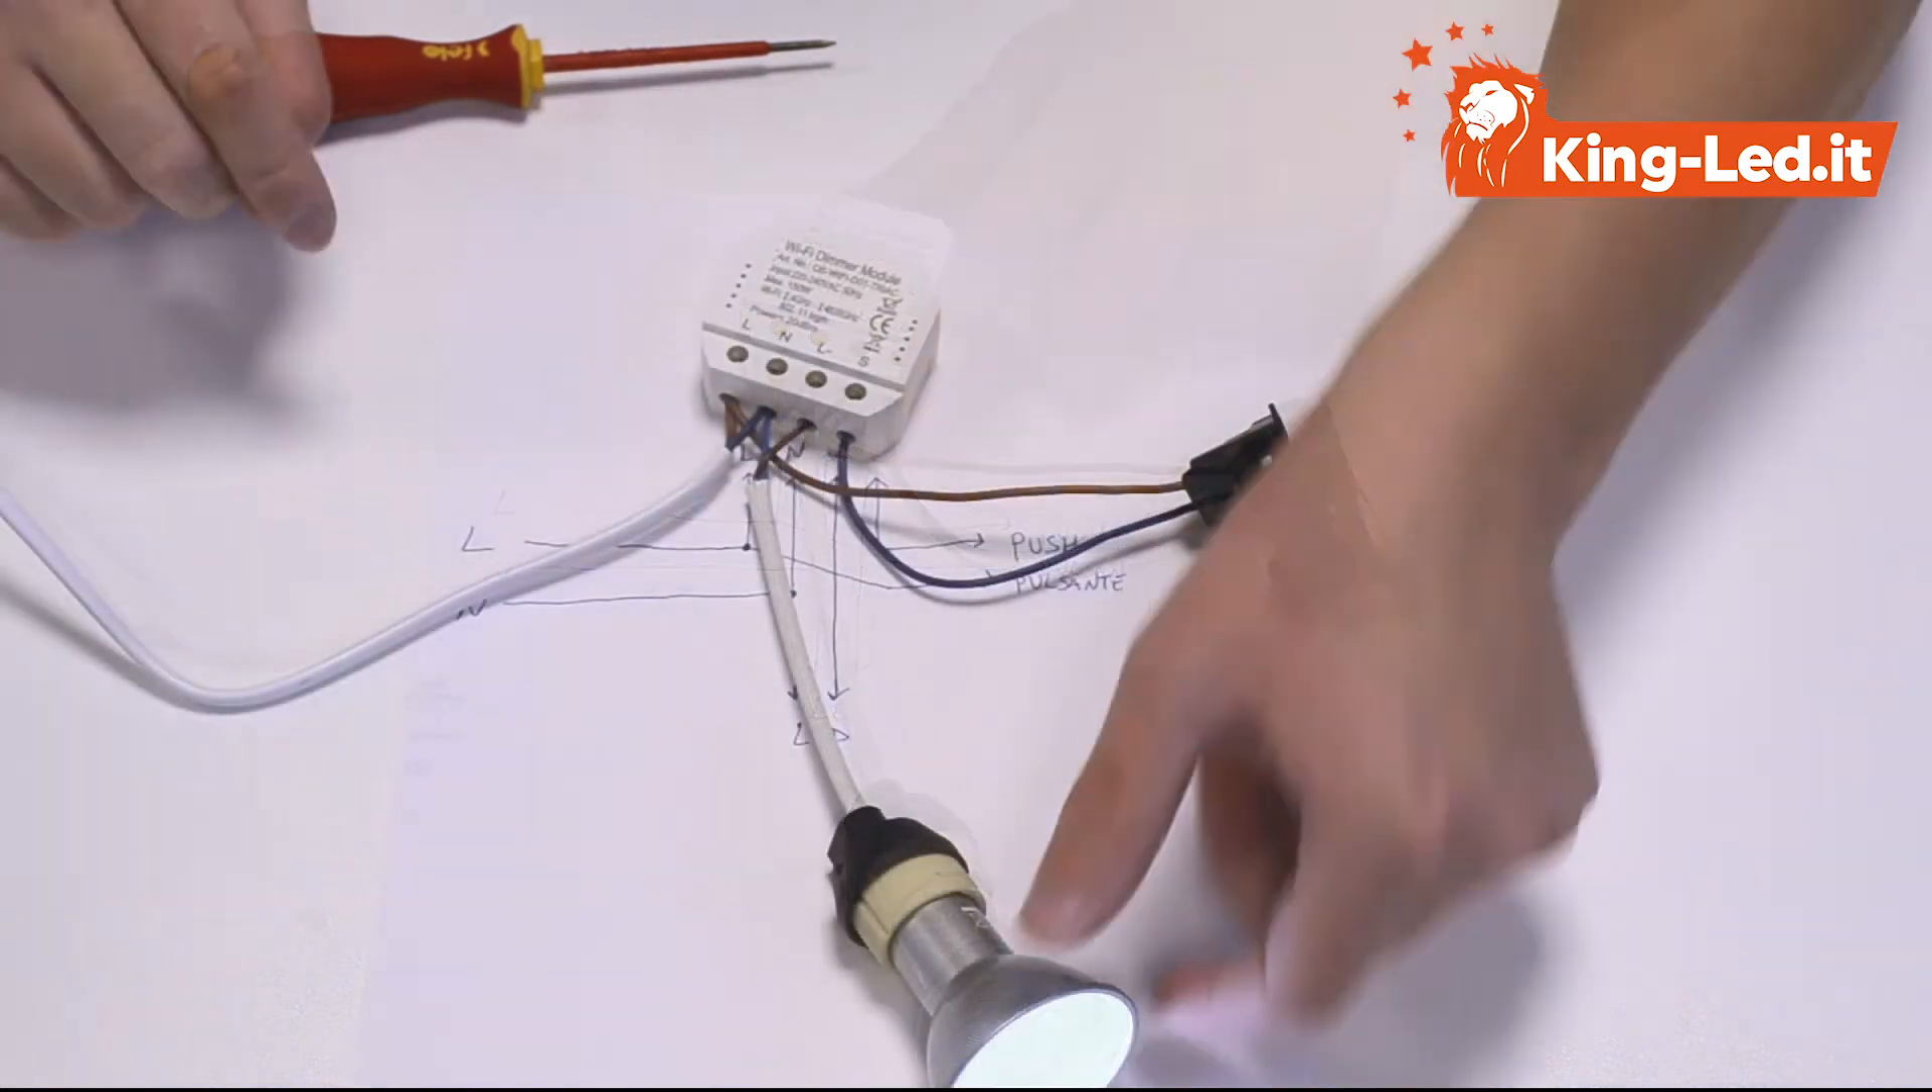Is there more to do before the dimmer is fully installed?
No.